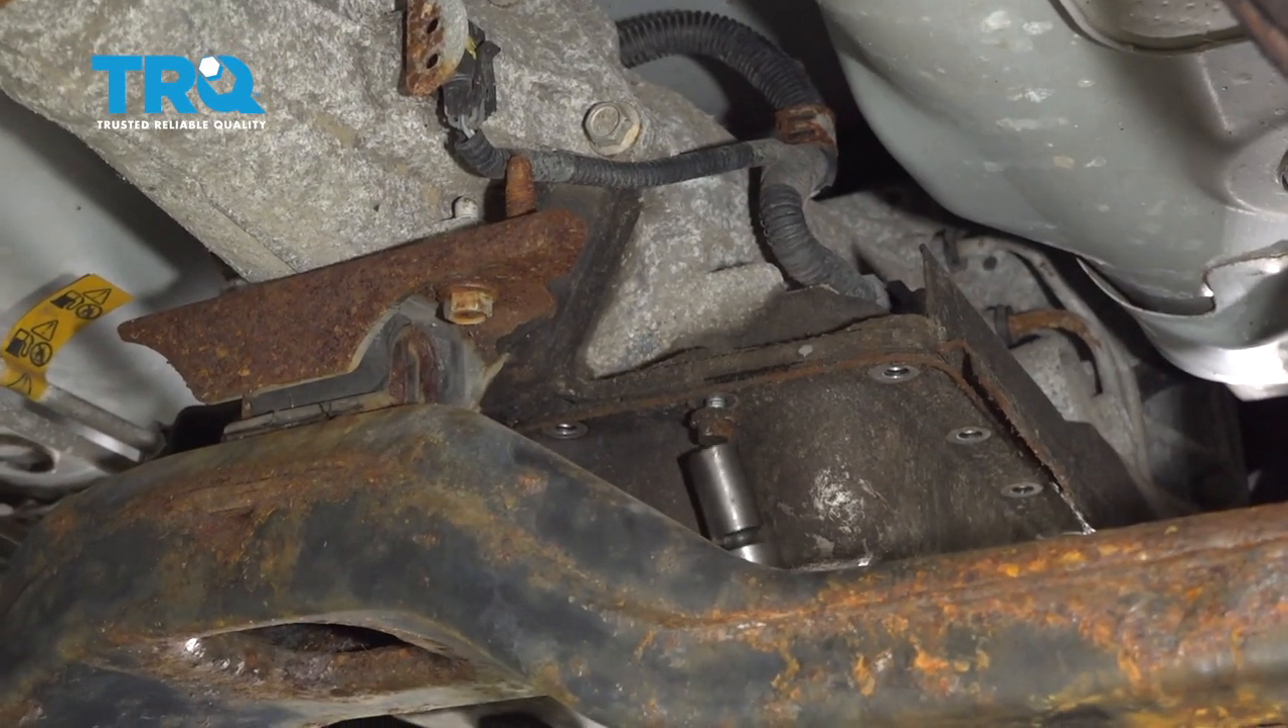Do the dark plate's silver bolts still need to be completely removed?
Yes.